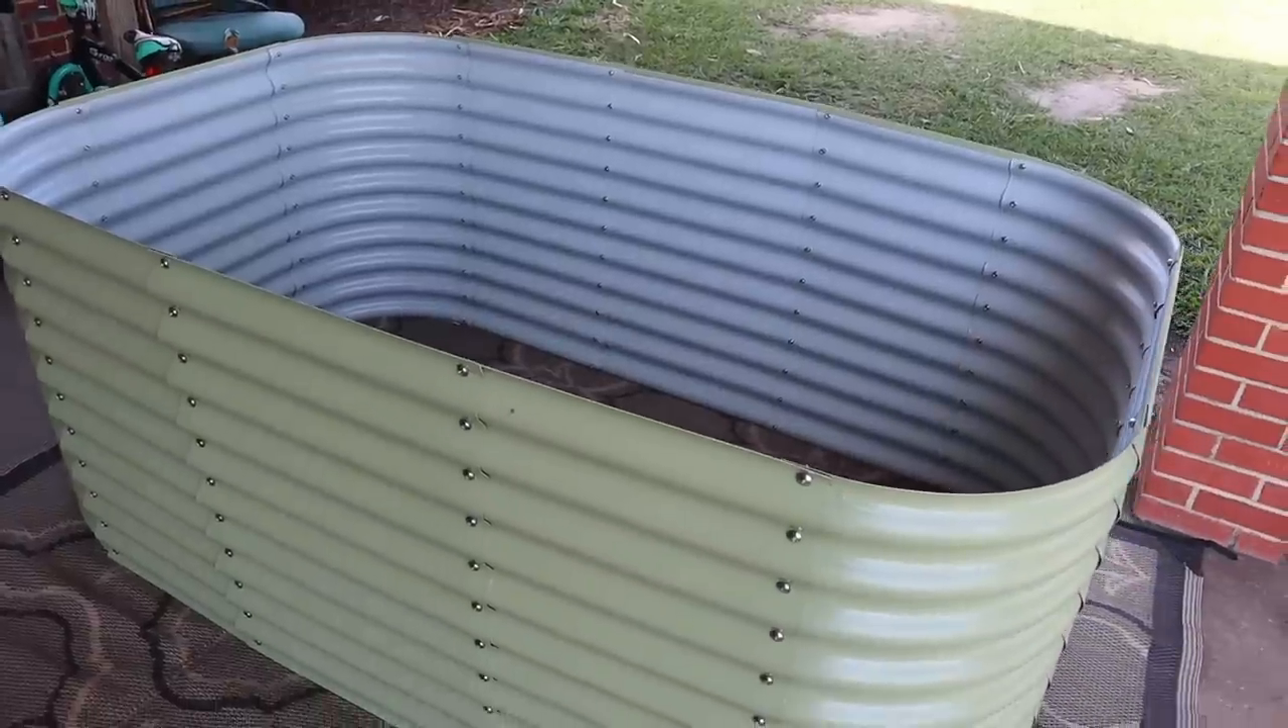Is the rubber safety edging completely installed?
No.